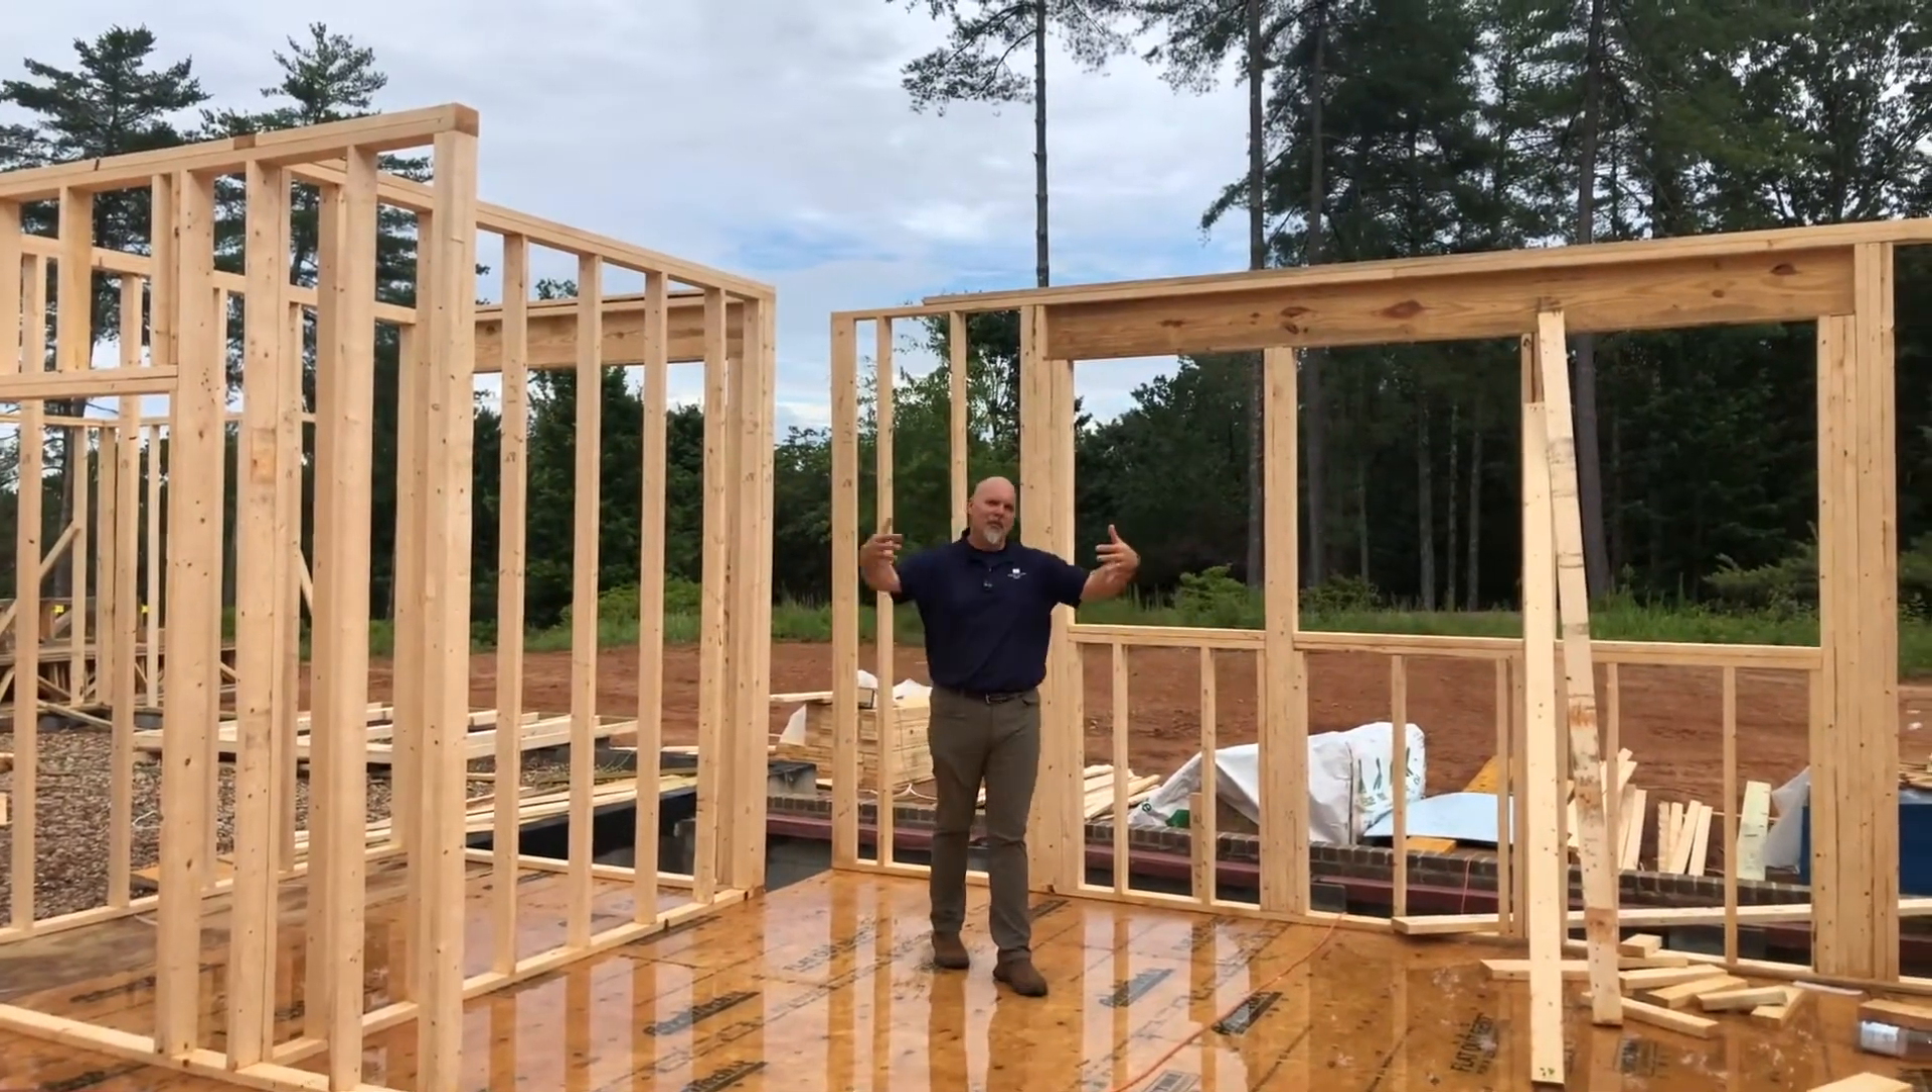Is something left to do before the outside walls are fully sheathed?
Yes.